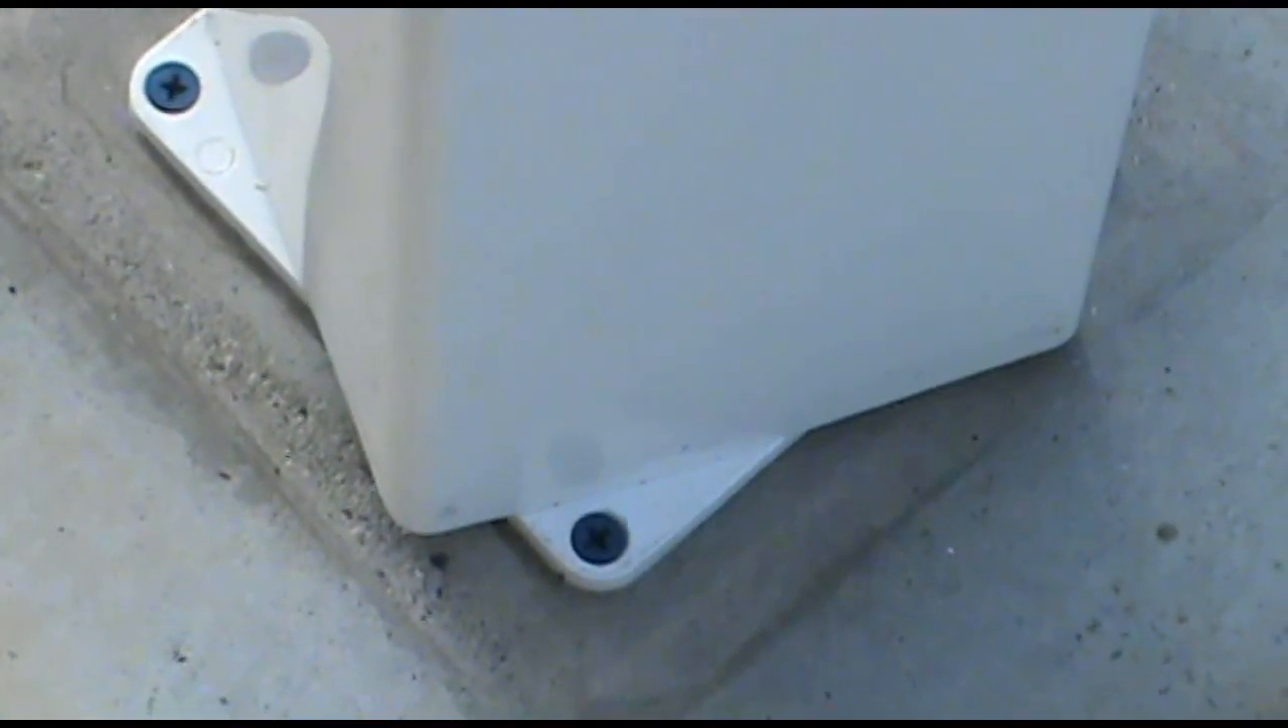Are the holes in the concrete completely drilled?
Yes.